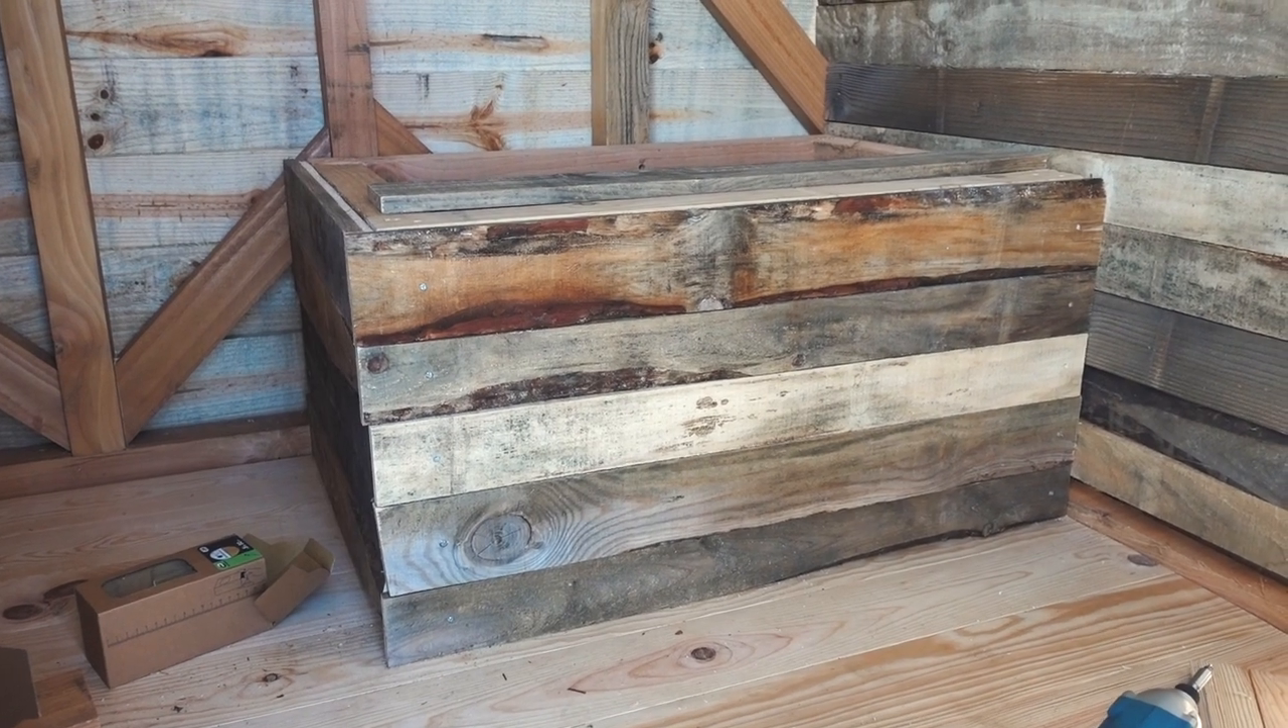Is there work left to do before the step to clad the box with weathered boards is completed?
No.